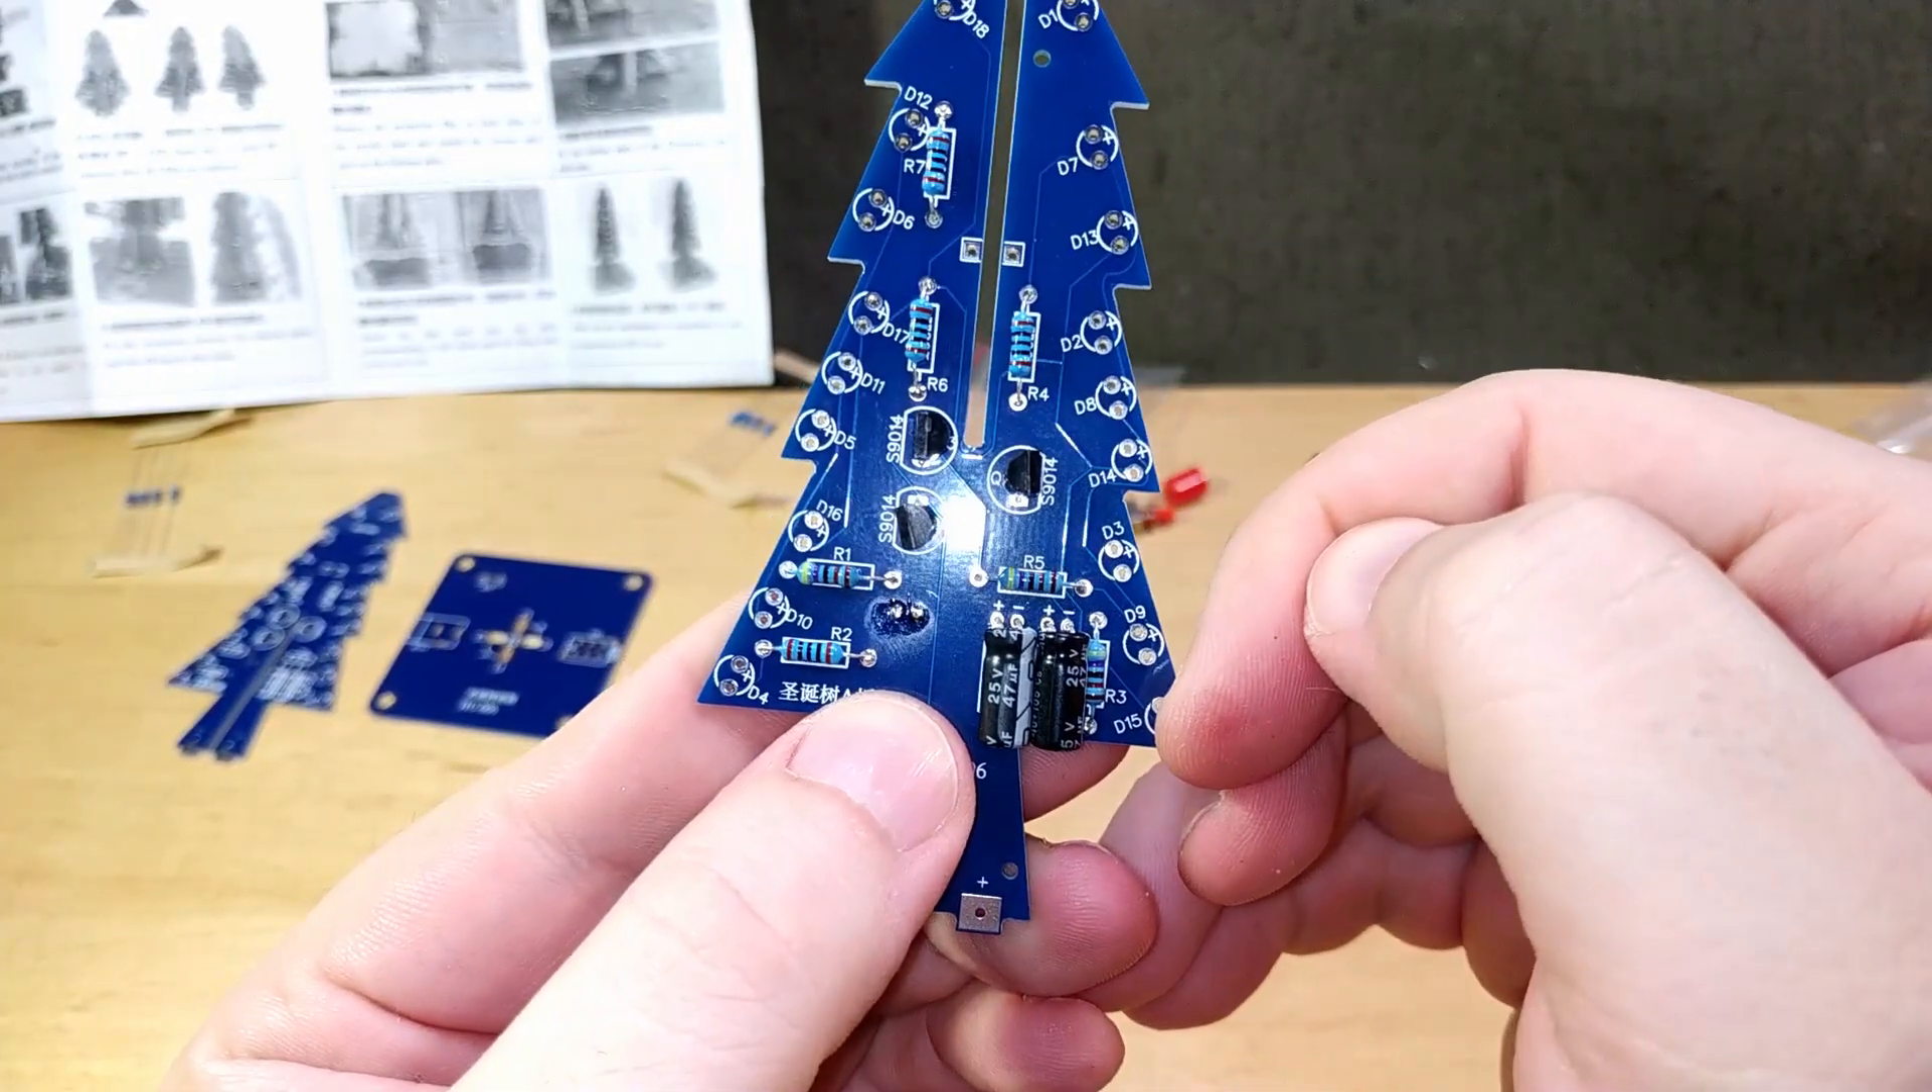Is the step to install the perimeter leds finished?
No.